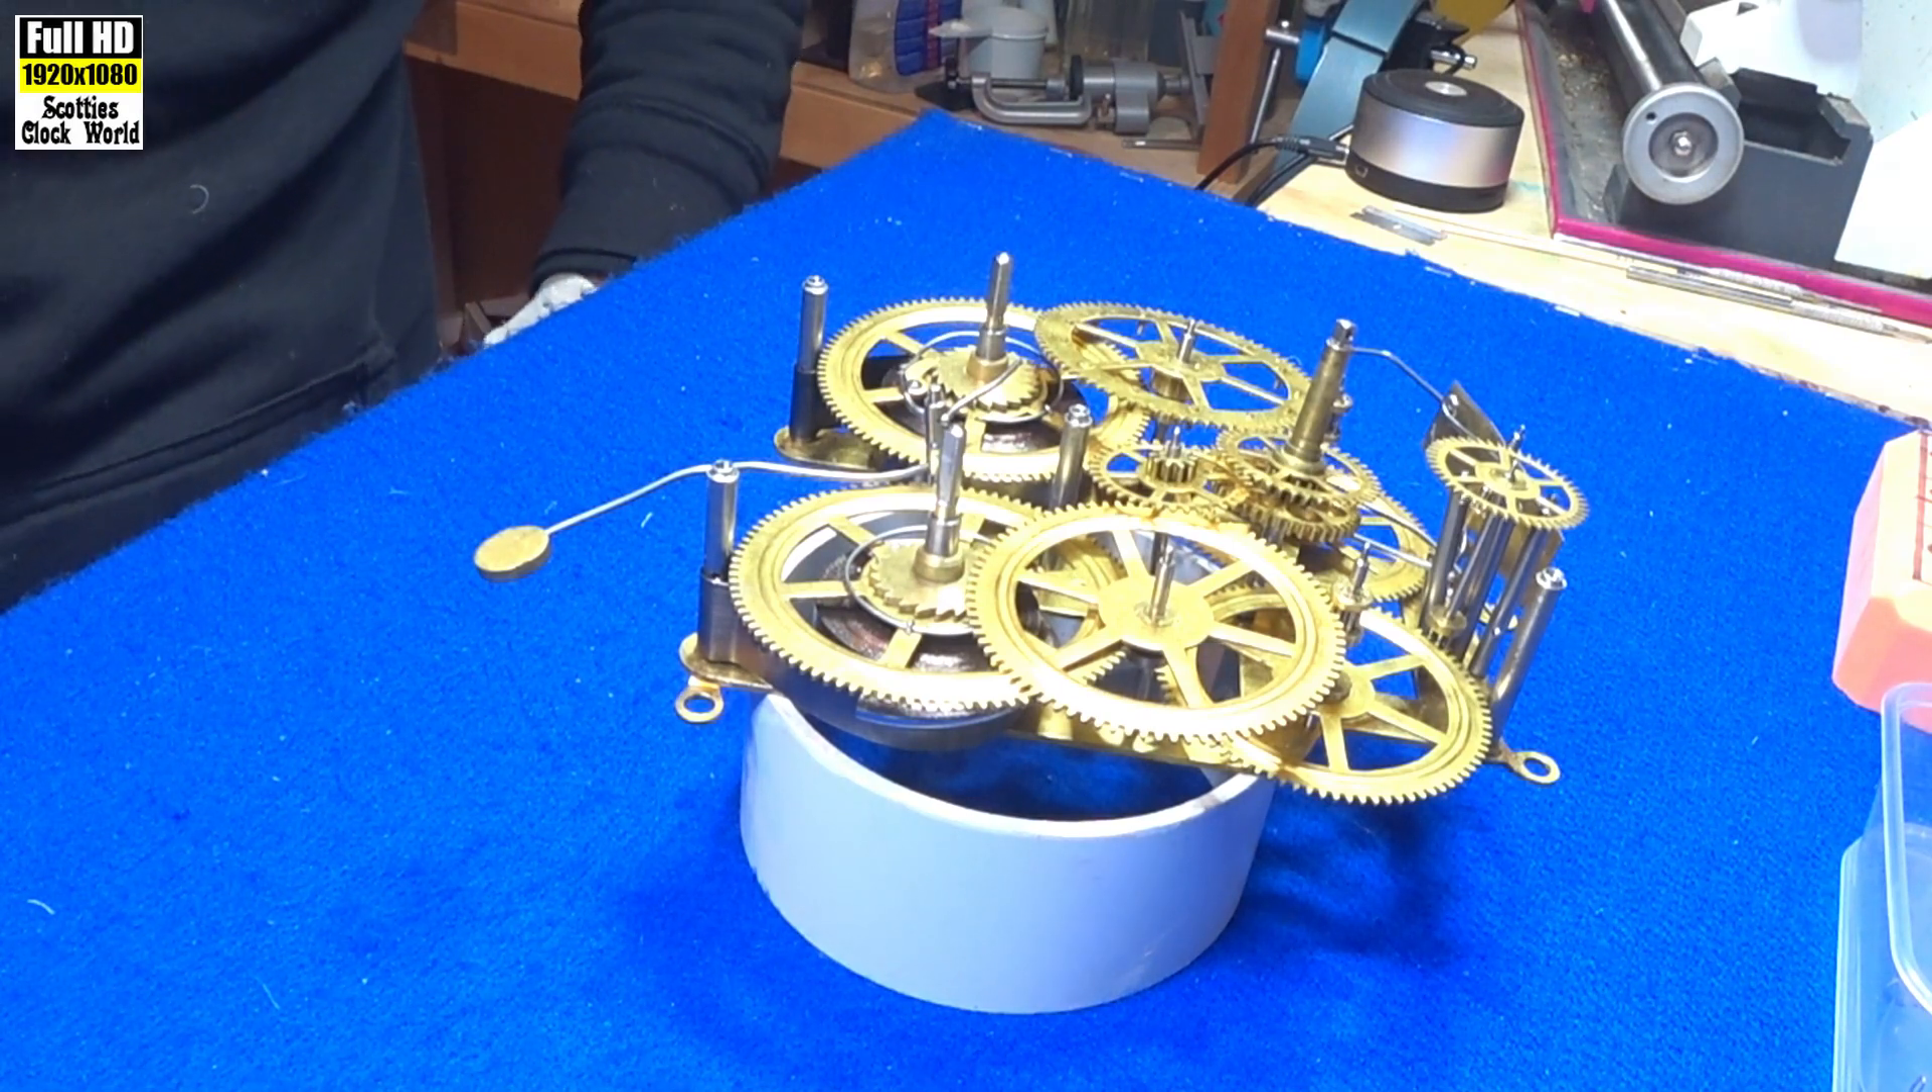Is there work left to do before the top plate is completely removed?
No.